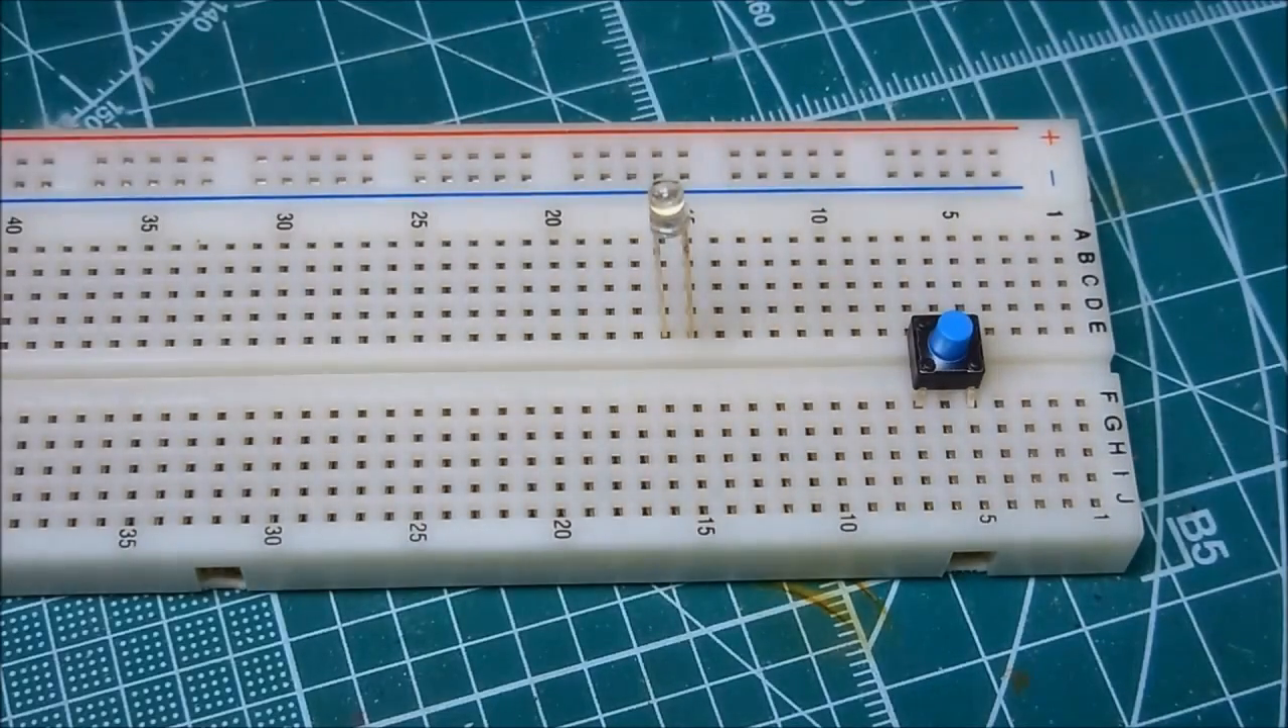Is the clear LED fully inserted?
Yes.